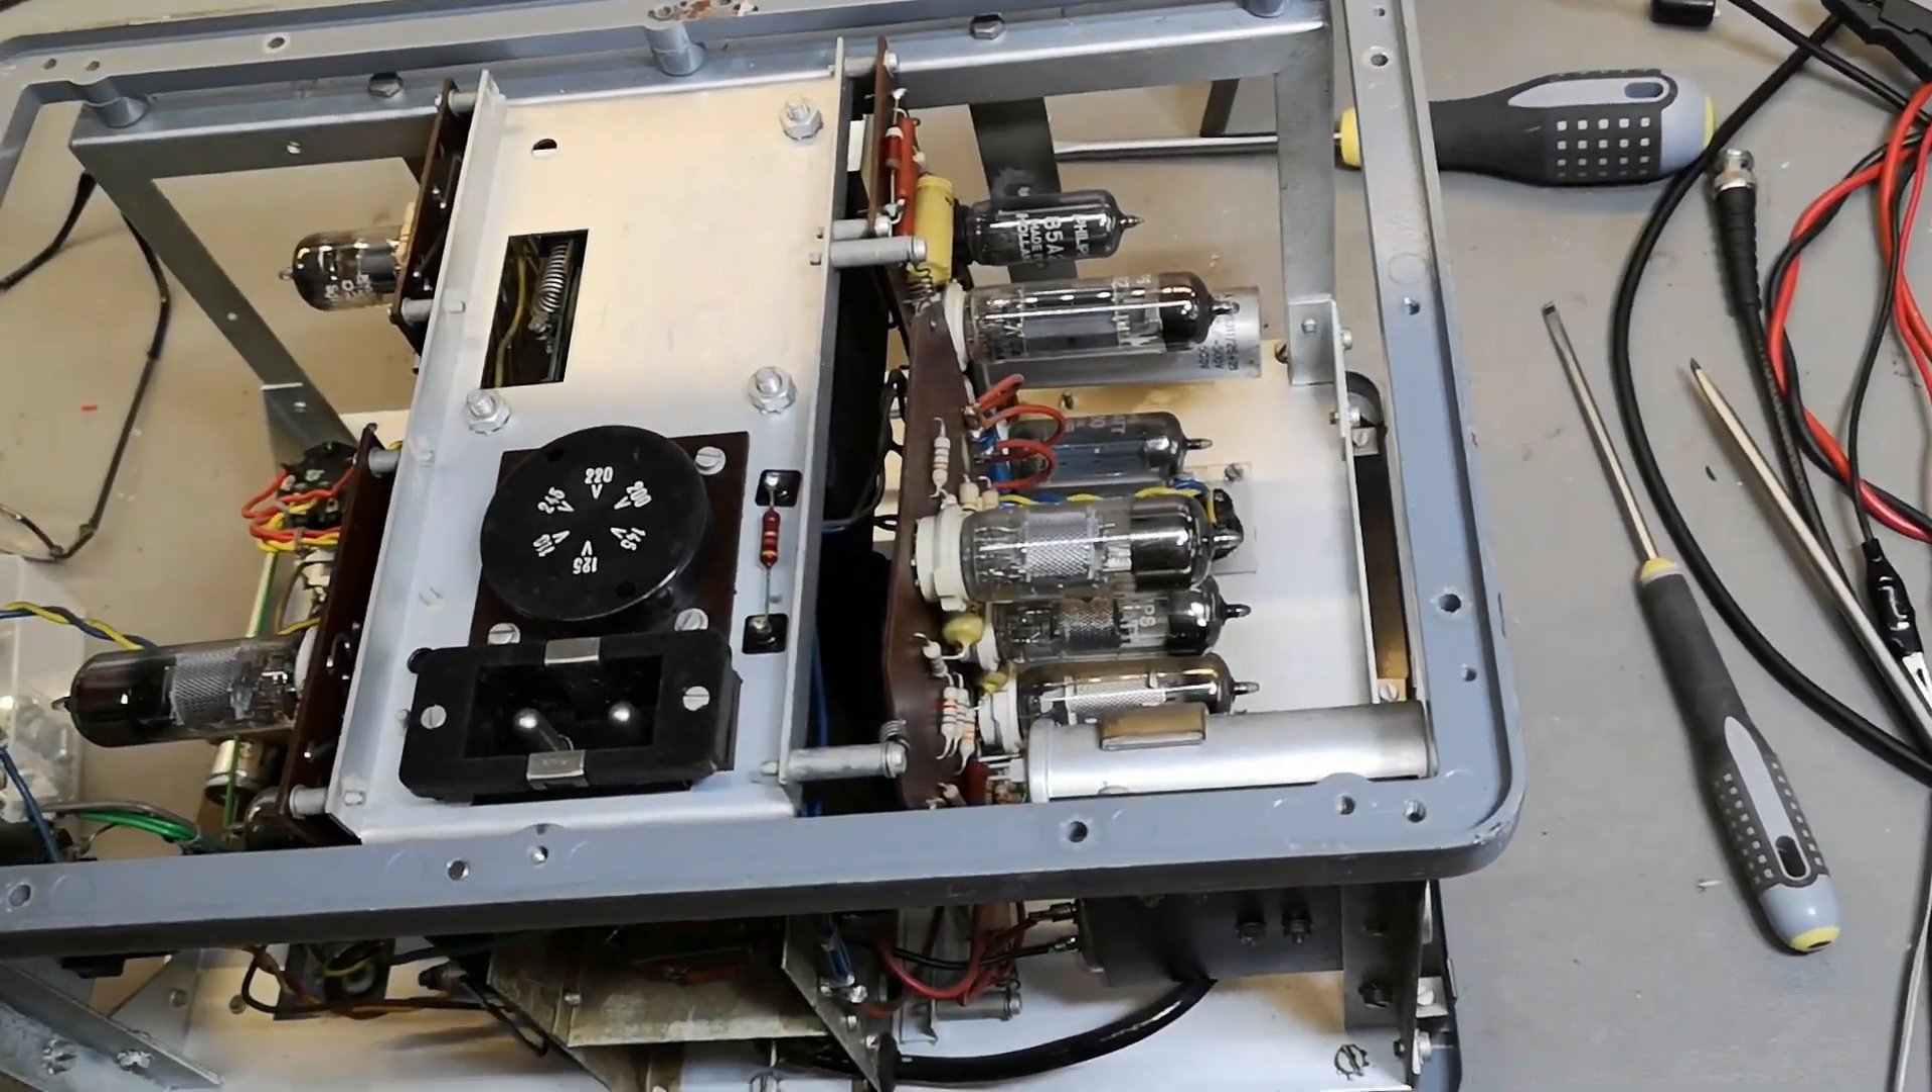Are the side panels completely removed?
Yes.